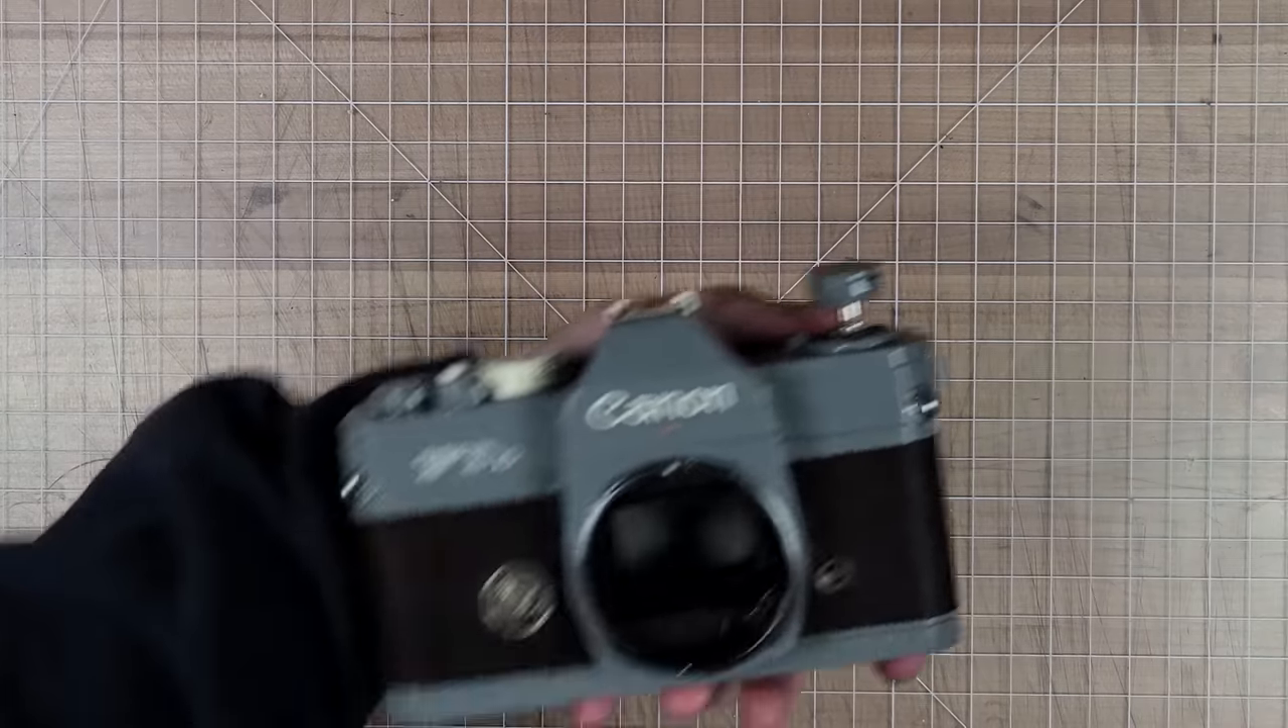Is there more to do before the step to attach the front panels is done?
No.